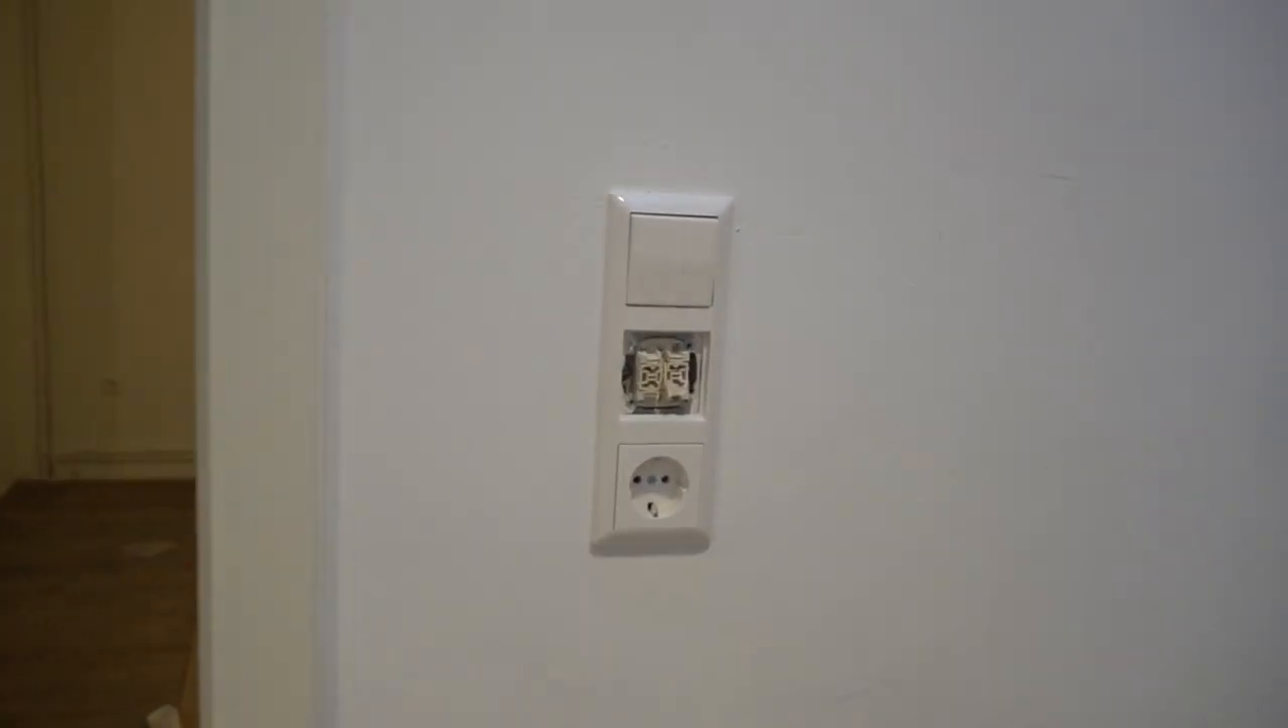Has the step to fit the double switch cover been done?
No.